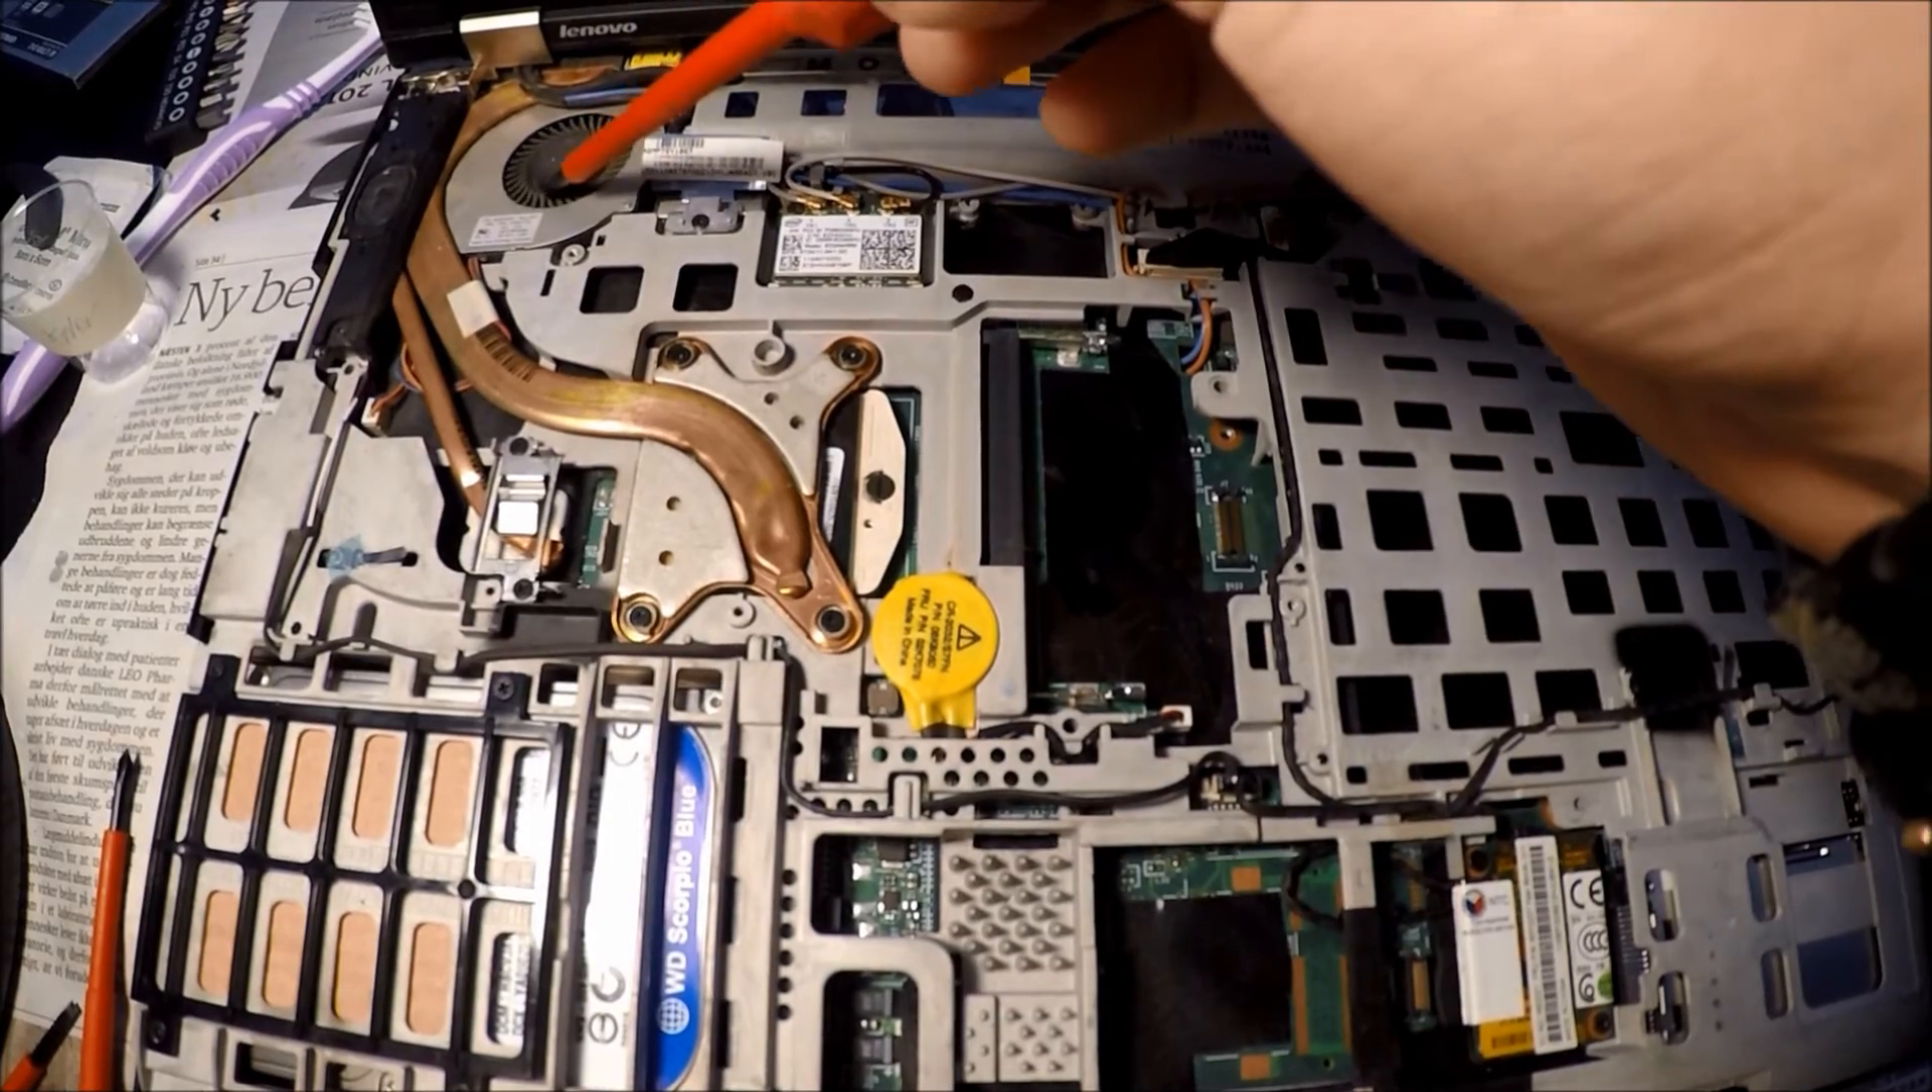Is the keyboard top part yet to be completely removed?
No.